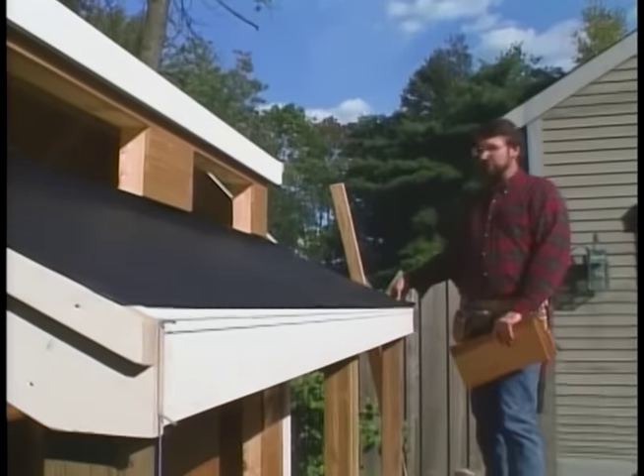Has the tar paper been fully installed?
Yes.